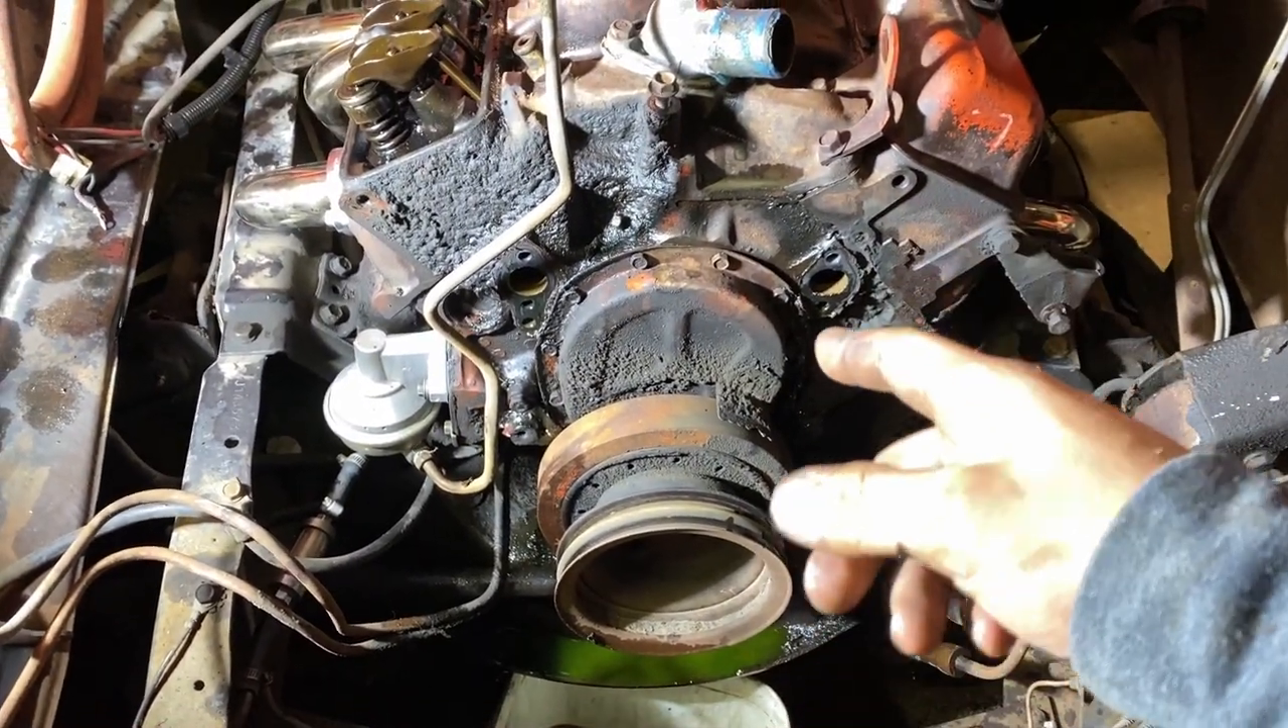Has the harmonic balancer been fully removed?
No.